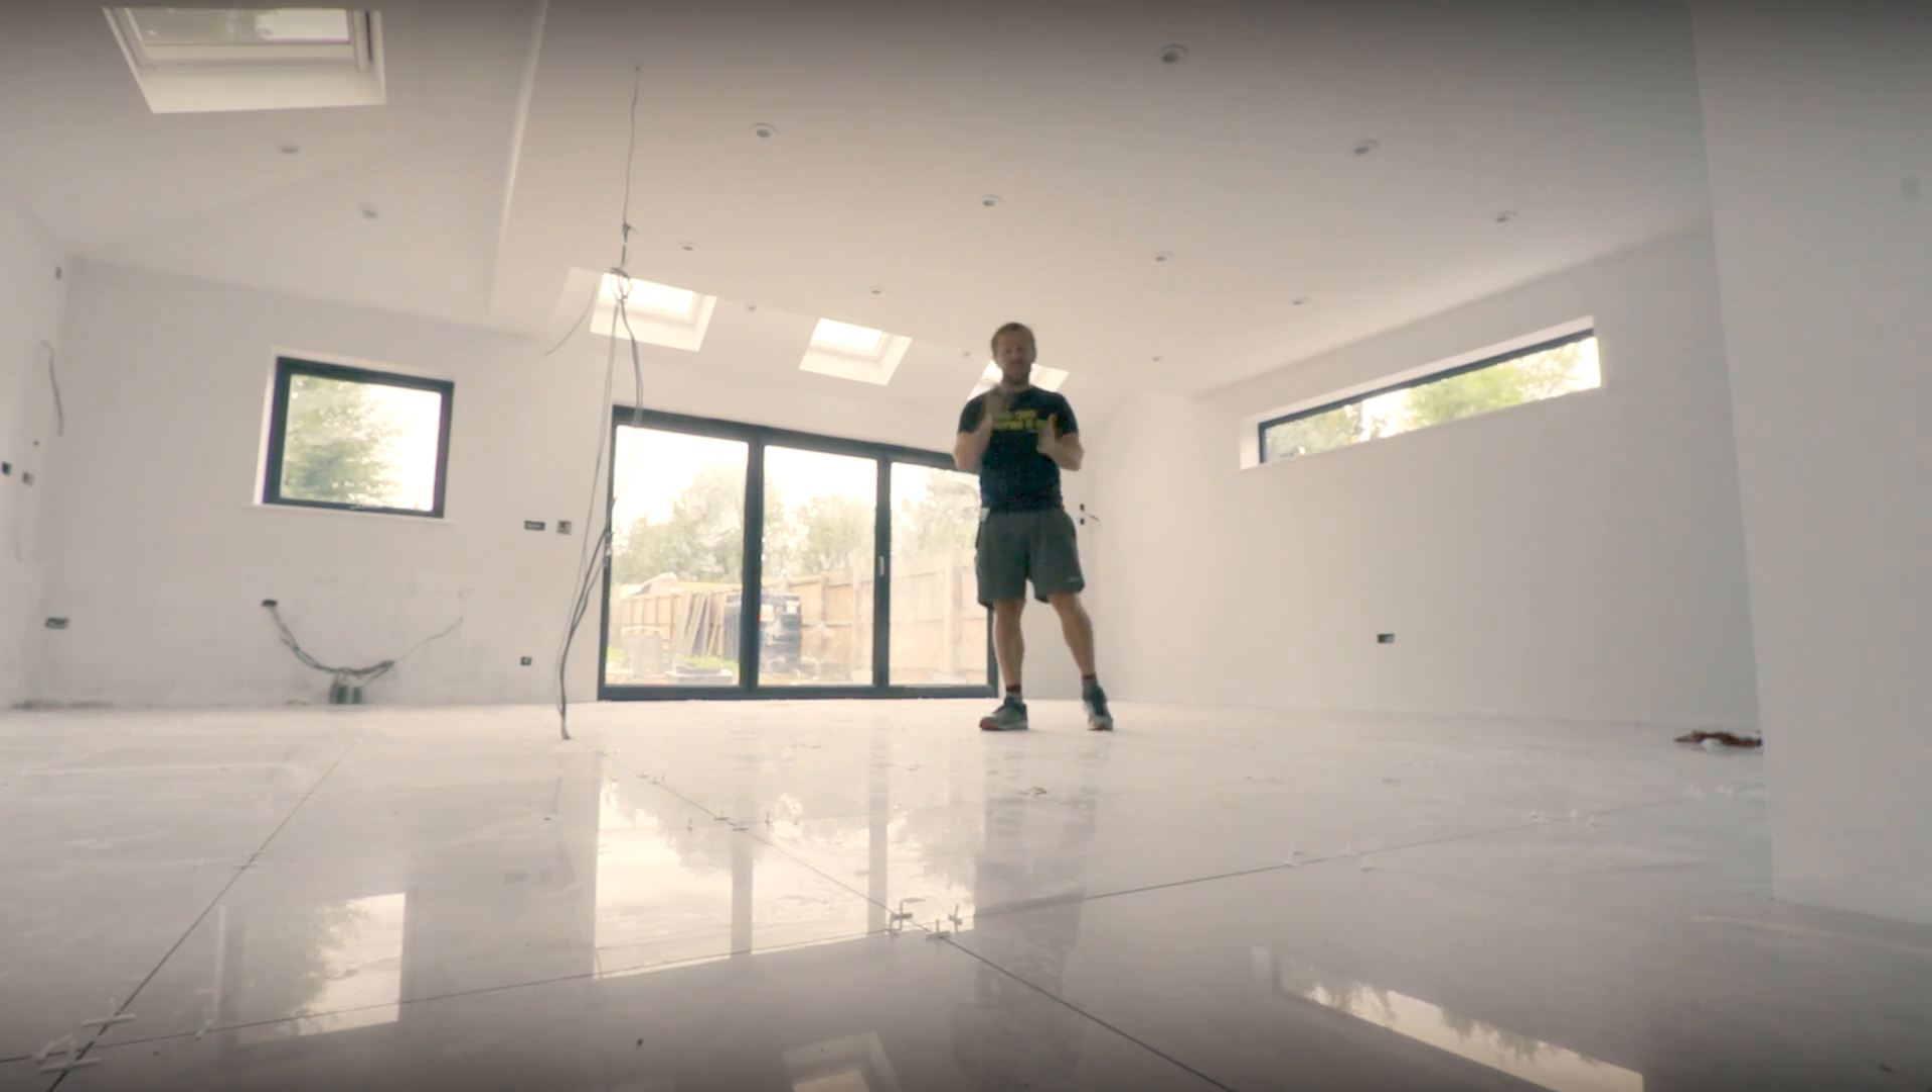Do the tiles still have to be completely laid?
No.